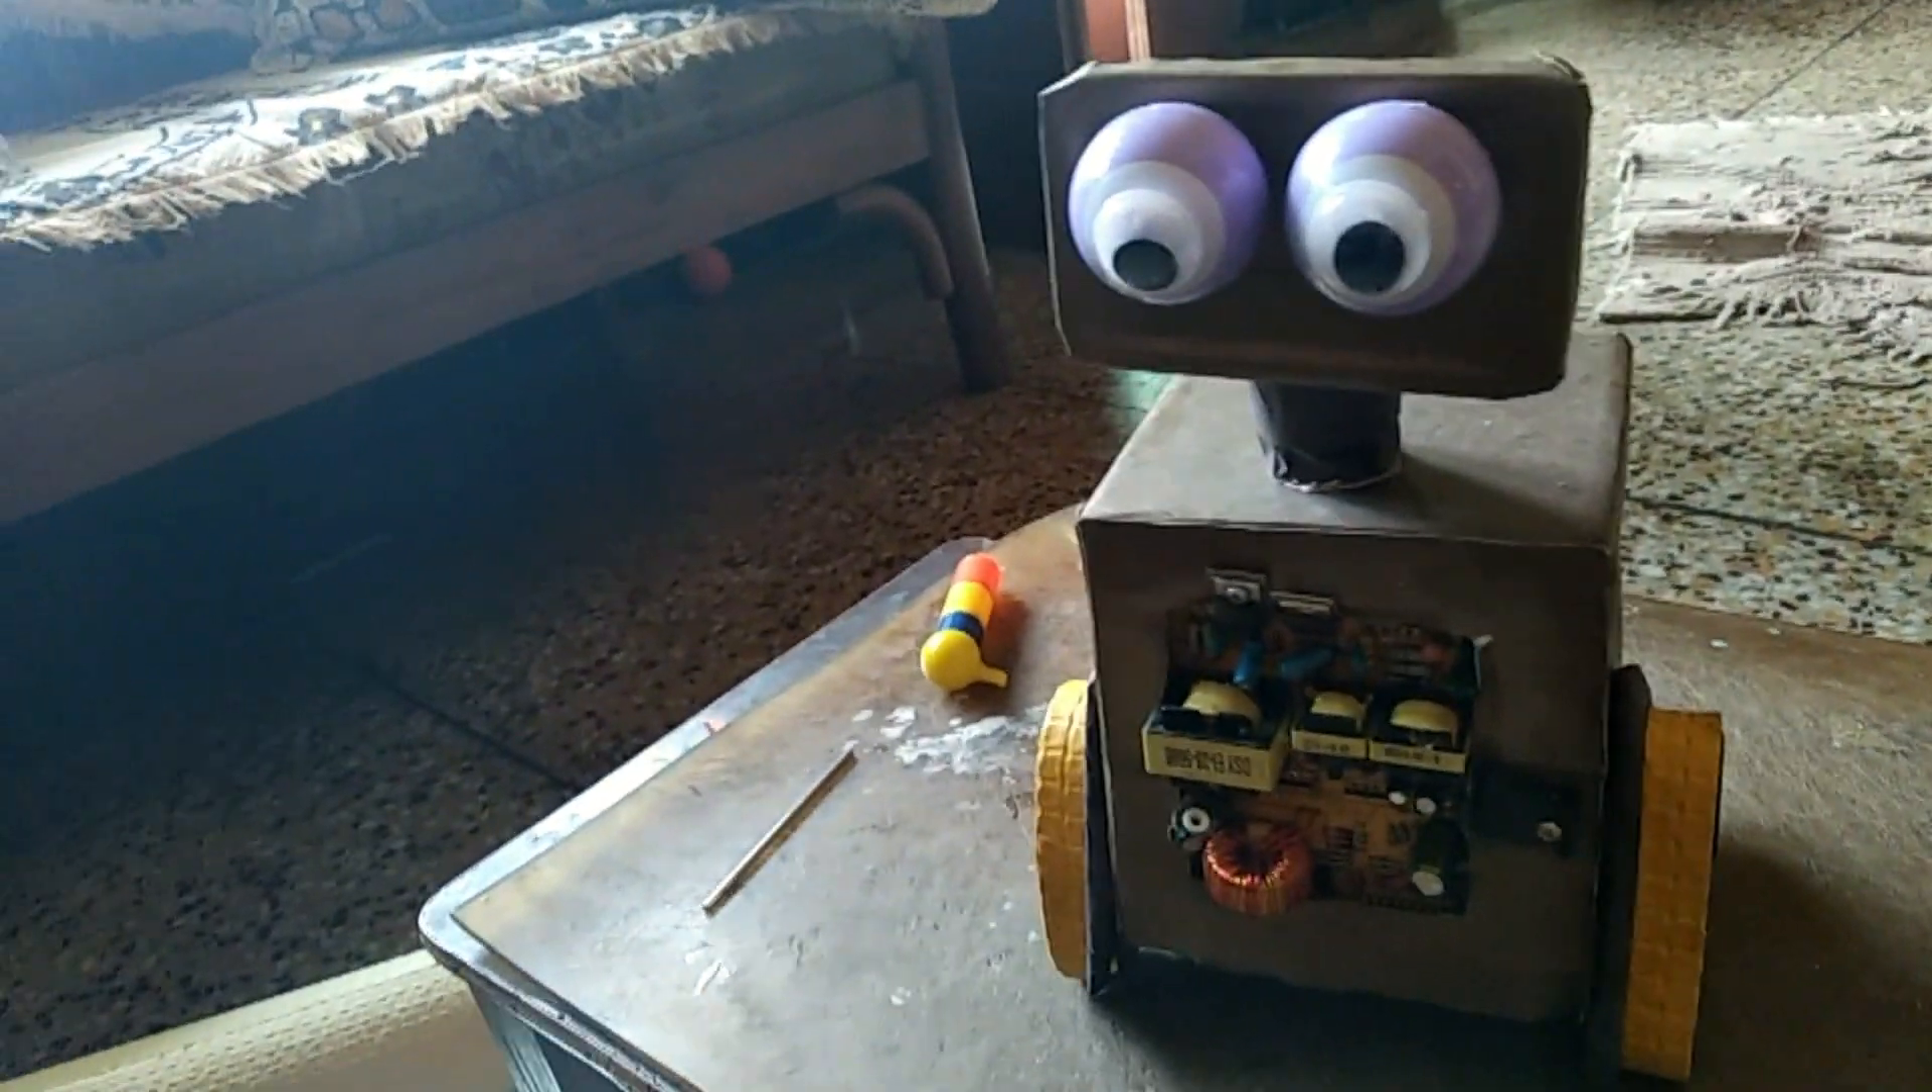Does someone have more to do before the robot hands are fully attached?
Yes.